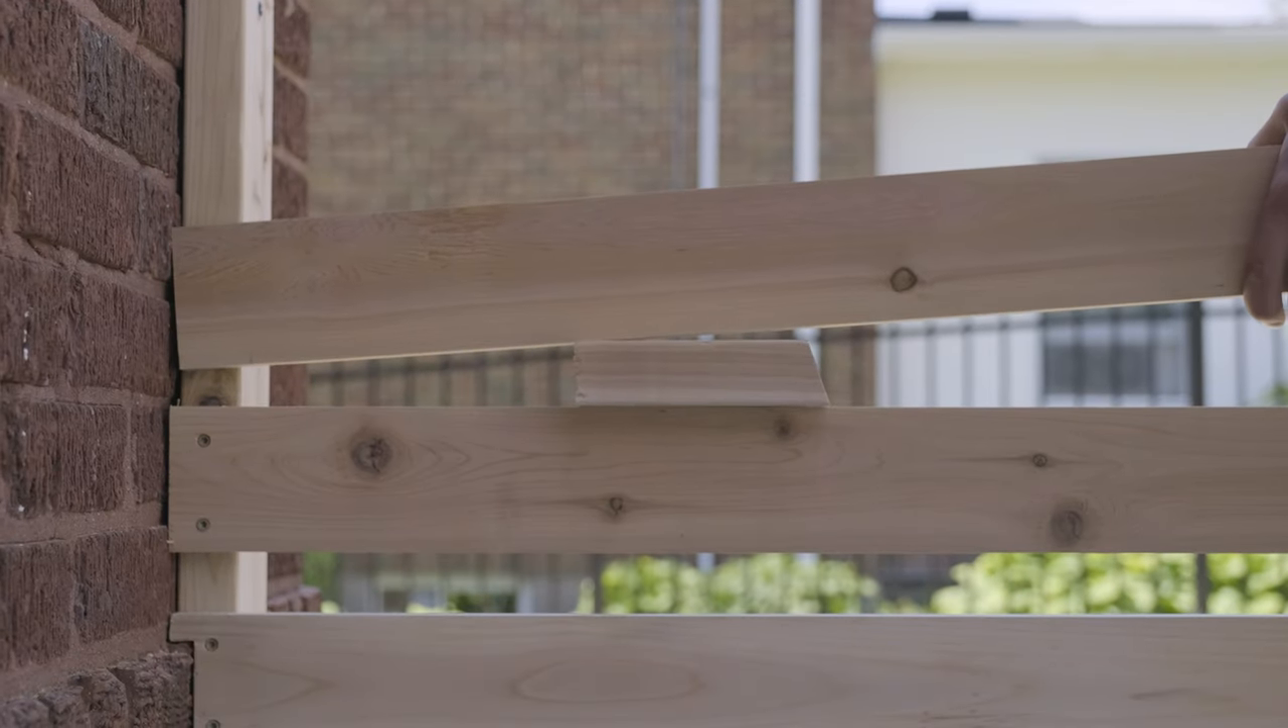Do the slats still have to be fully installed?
Yes.